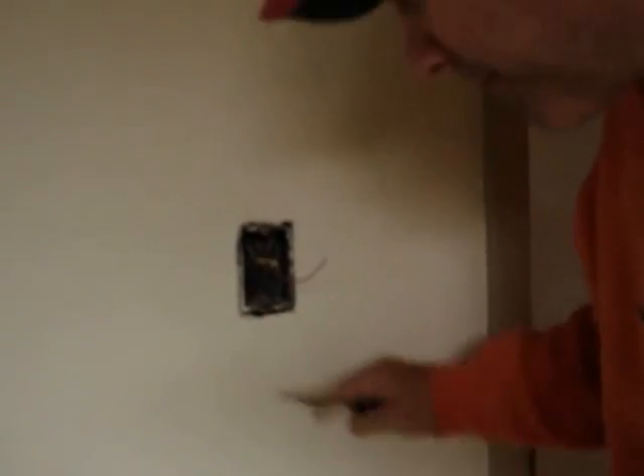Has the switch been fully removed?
Yes.